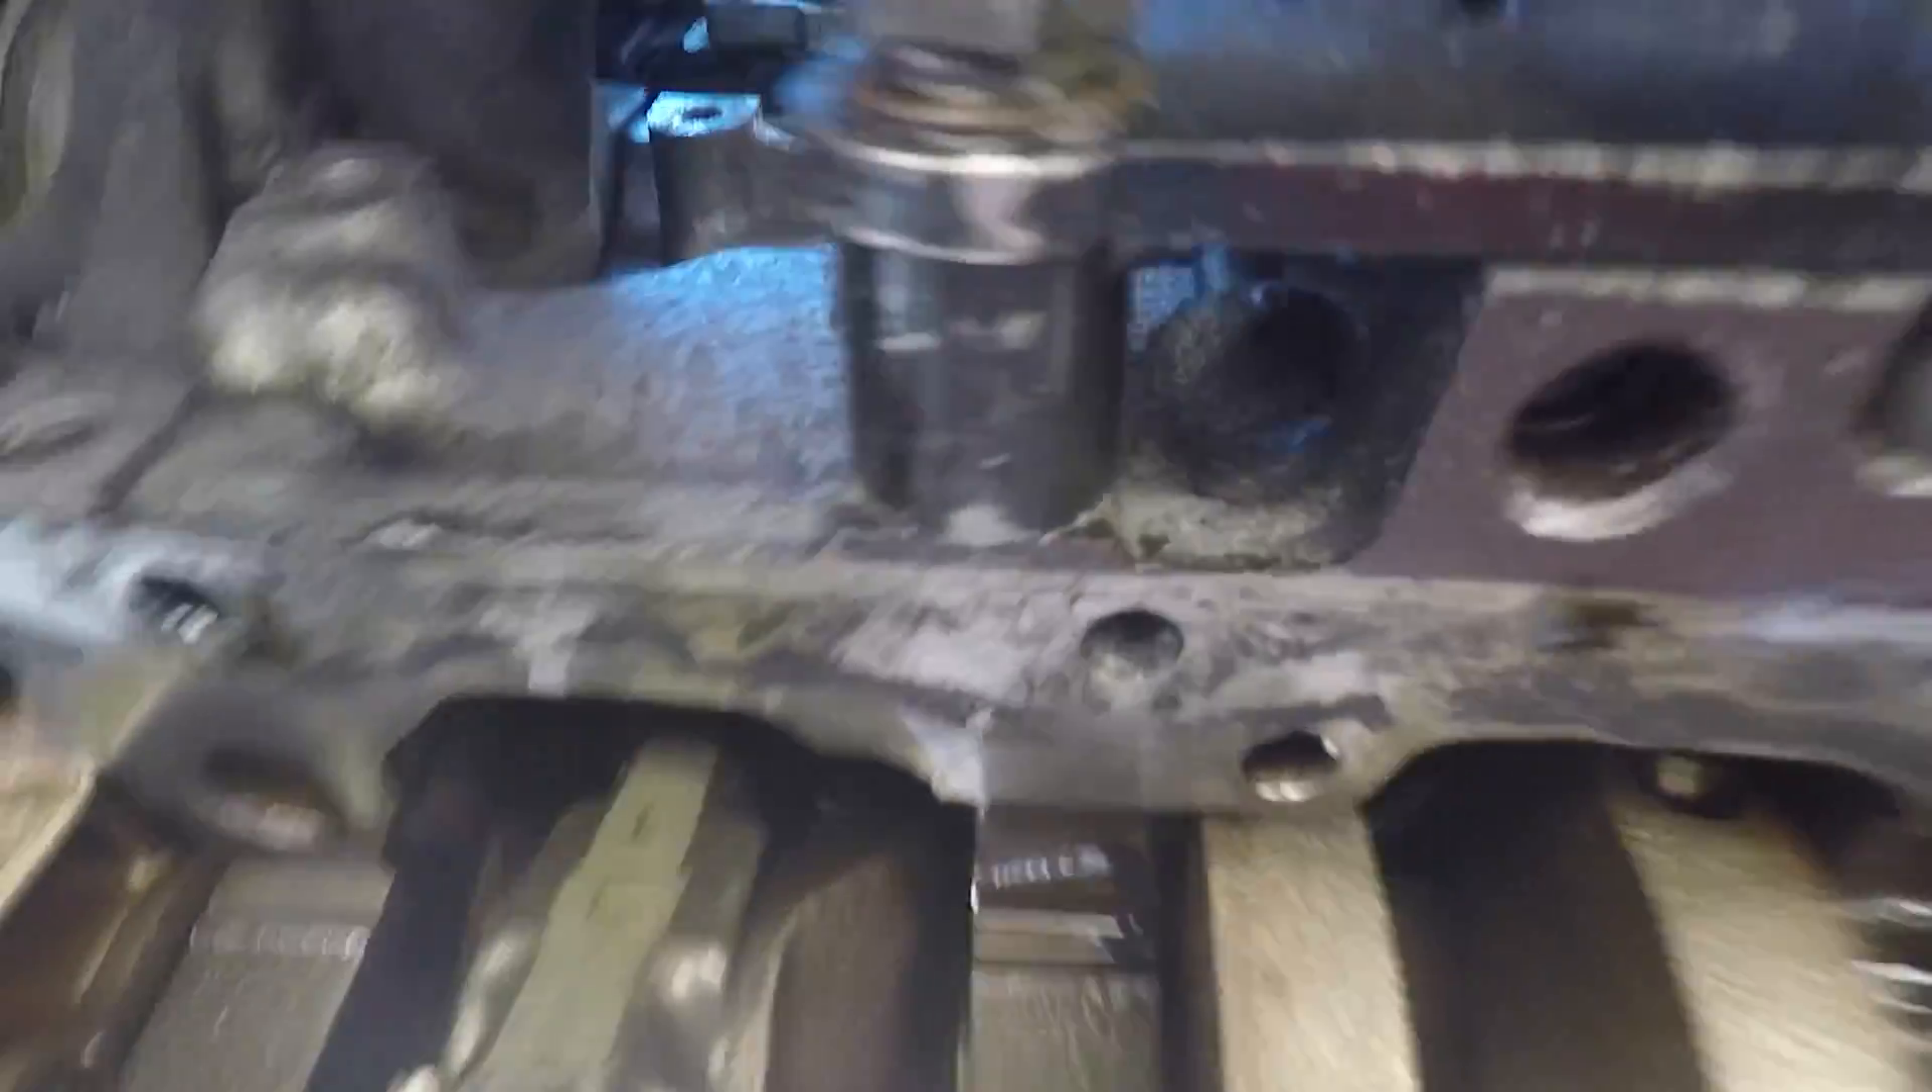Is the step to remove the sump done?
Yes.